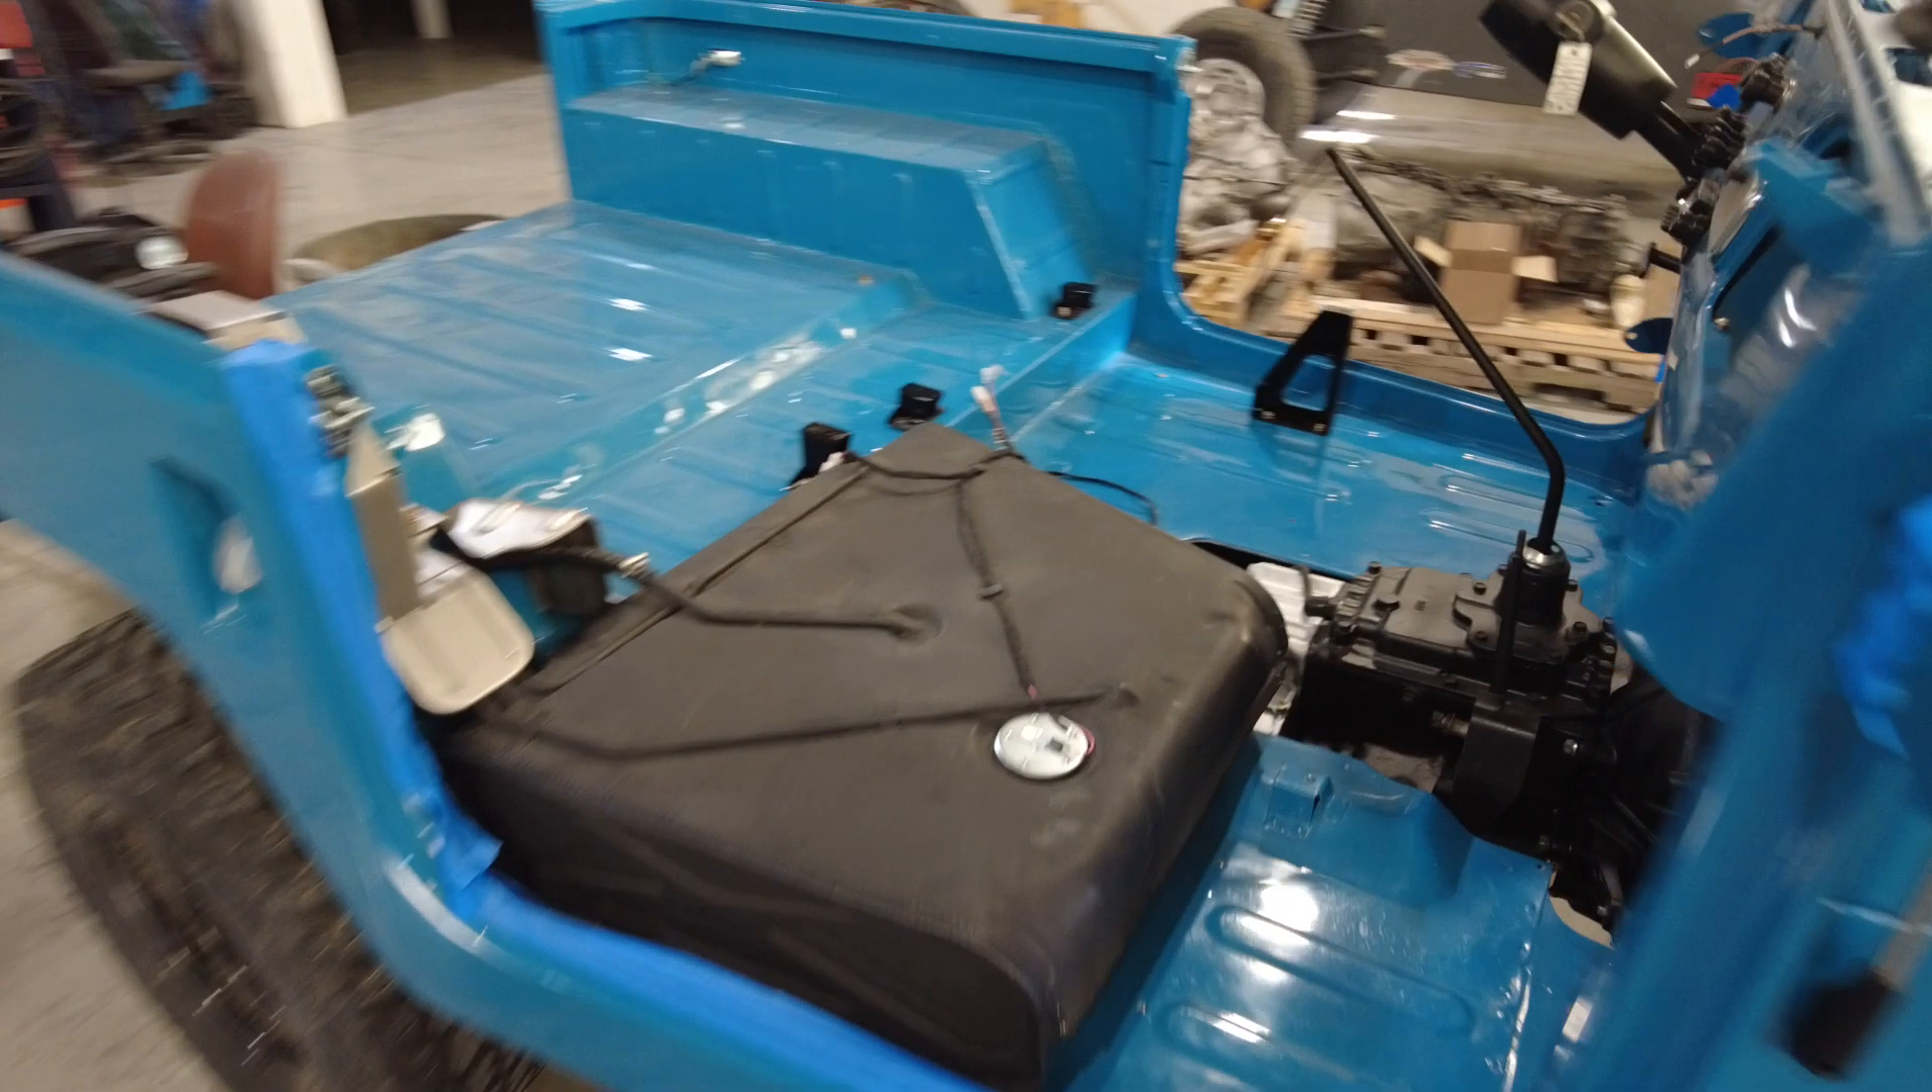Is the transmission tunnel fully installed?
No.